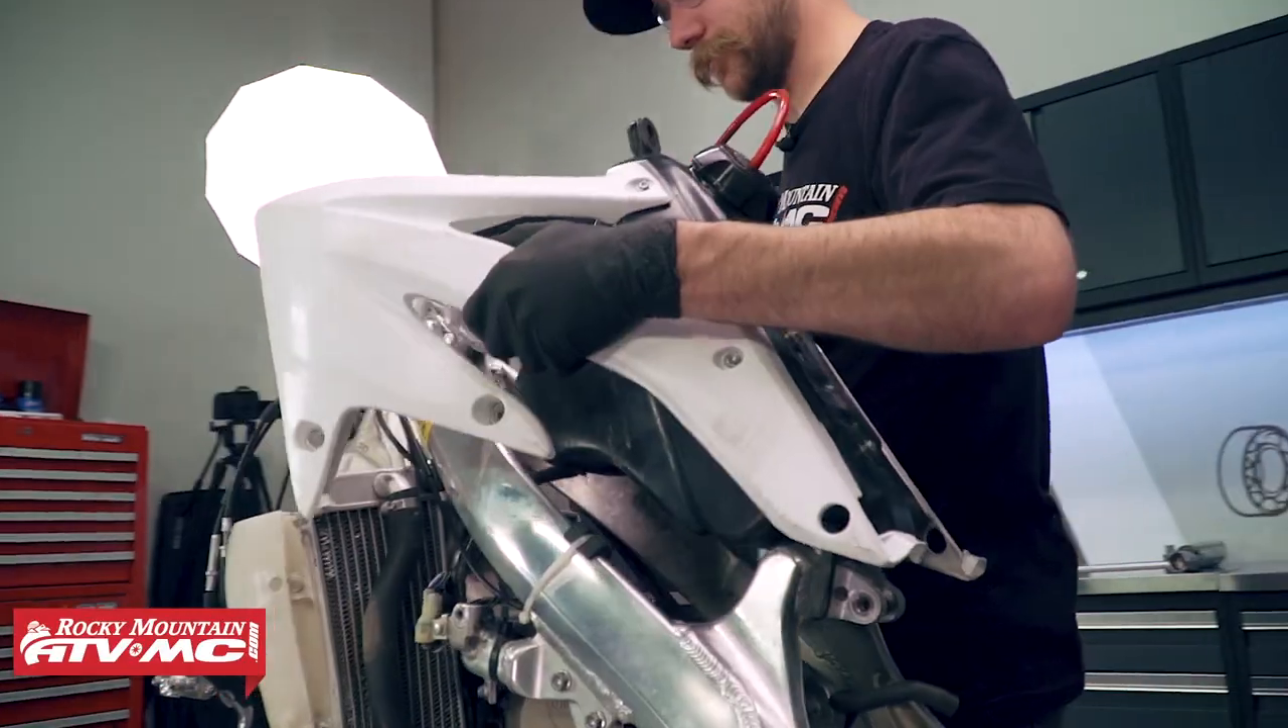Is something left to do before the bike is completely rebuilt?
Yes.